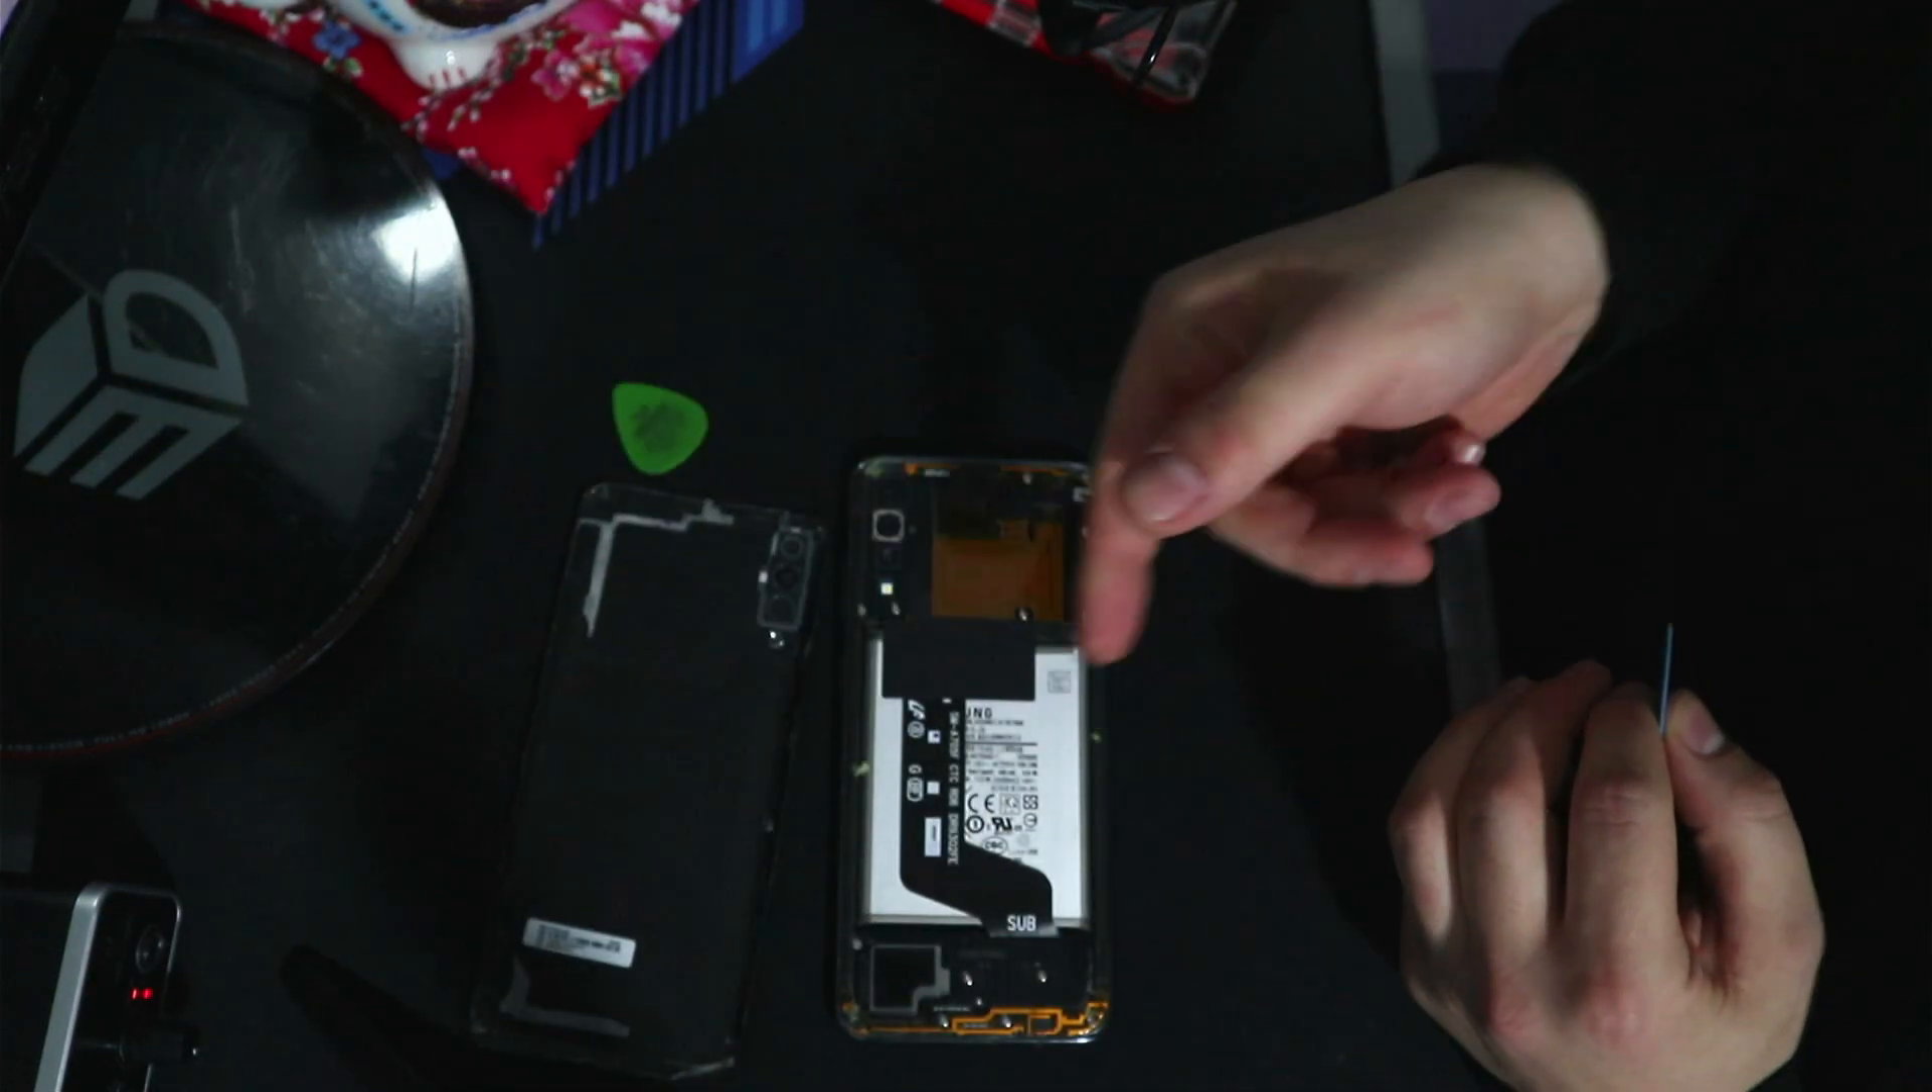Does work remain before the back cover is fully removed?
No.